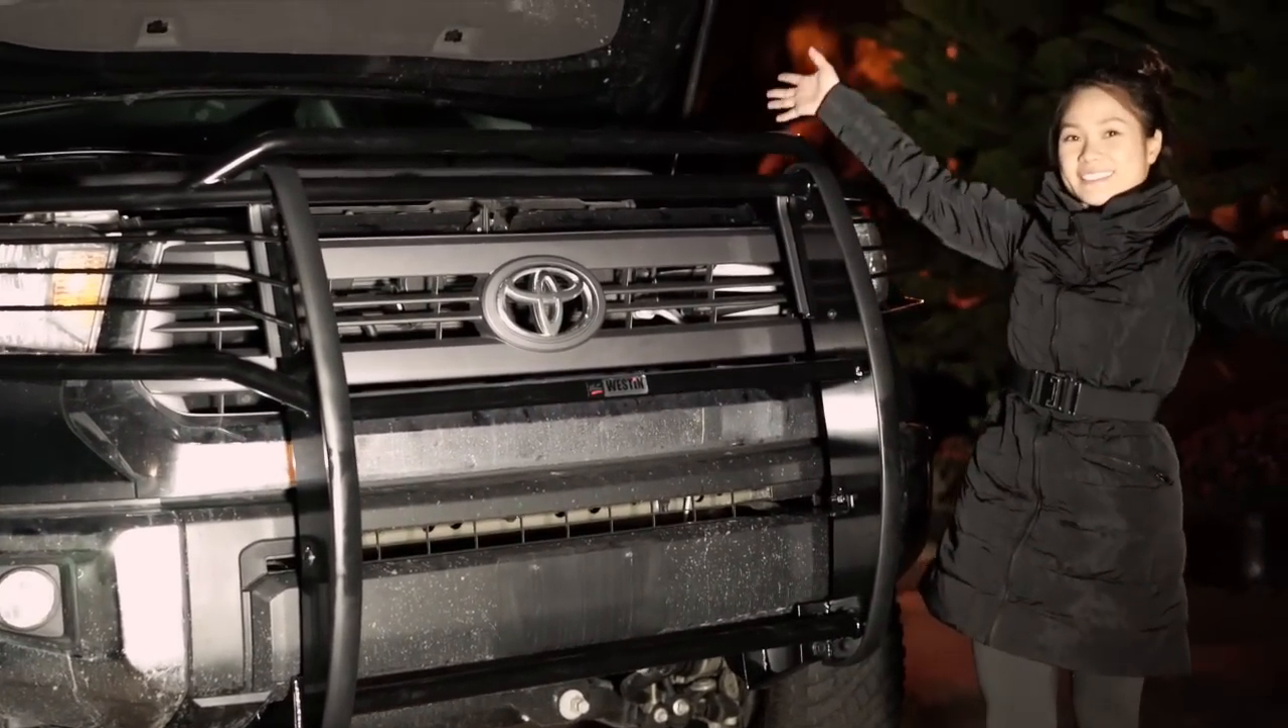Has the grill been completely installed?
Yes.